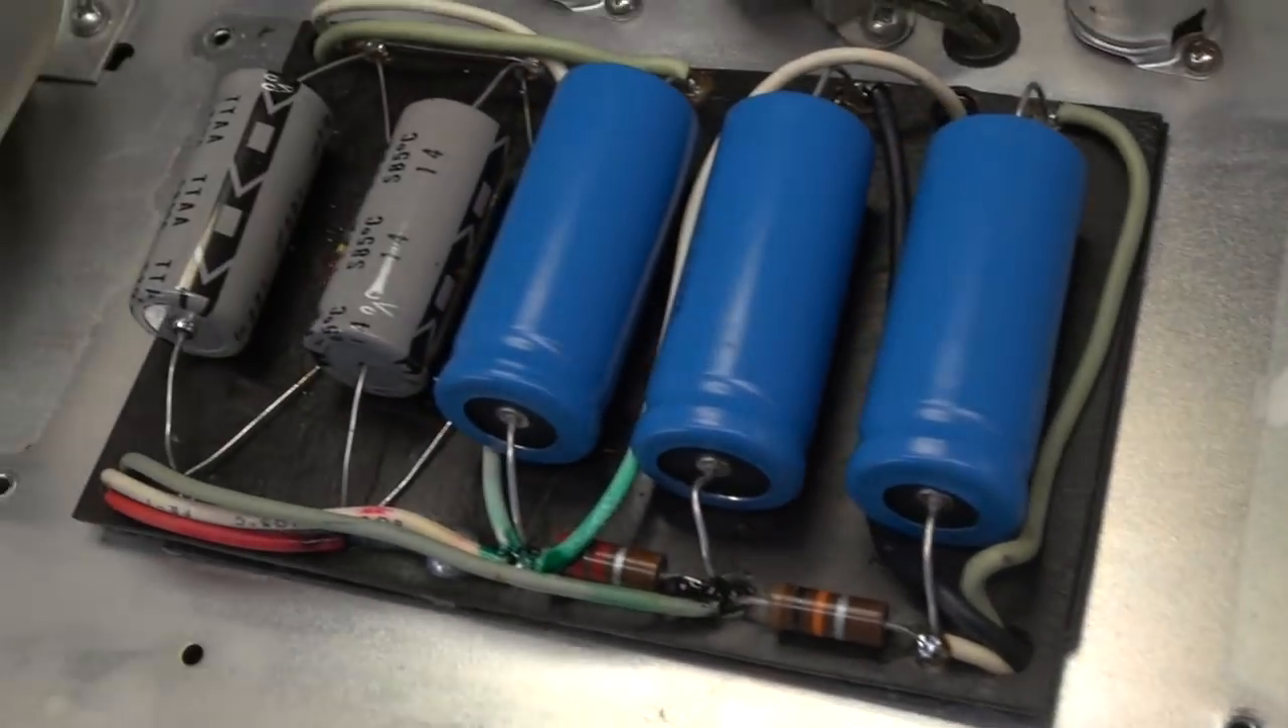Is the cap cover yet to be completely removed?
No.